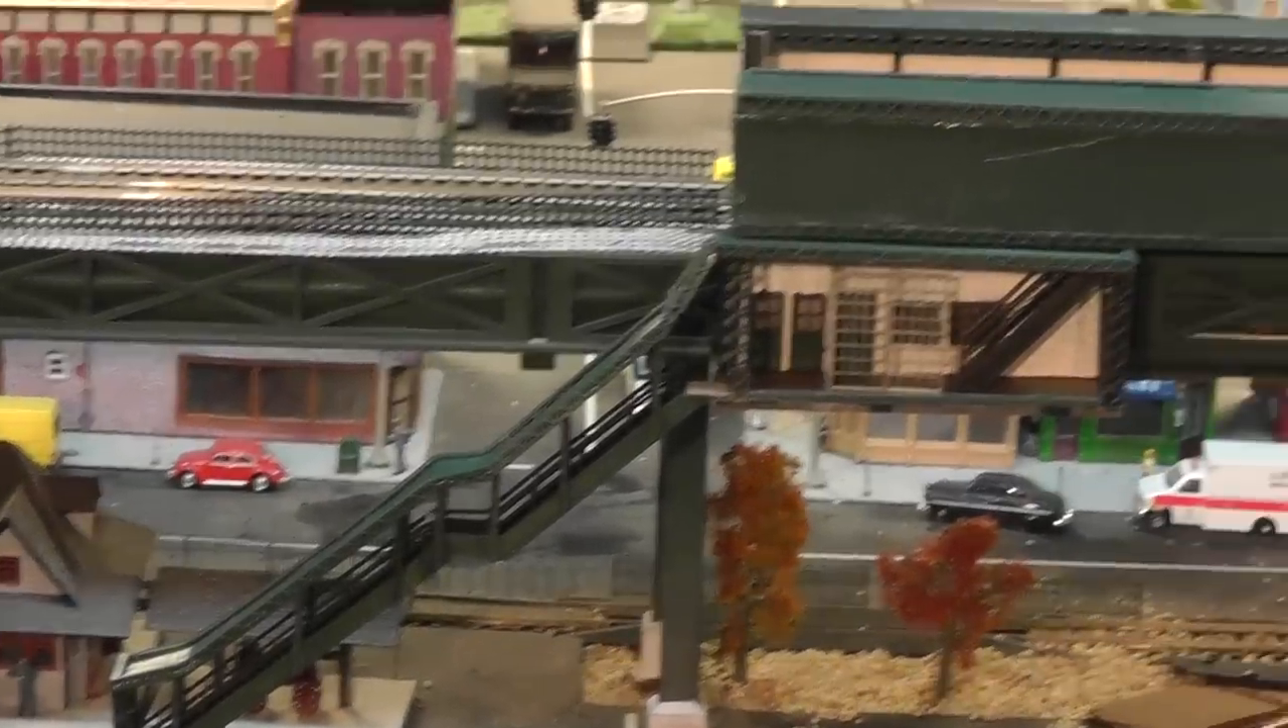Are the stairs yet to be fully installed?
No.